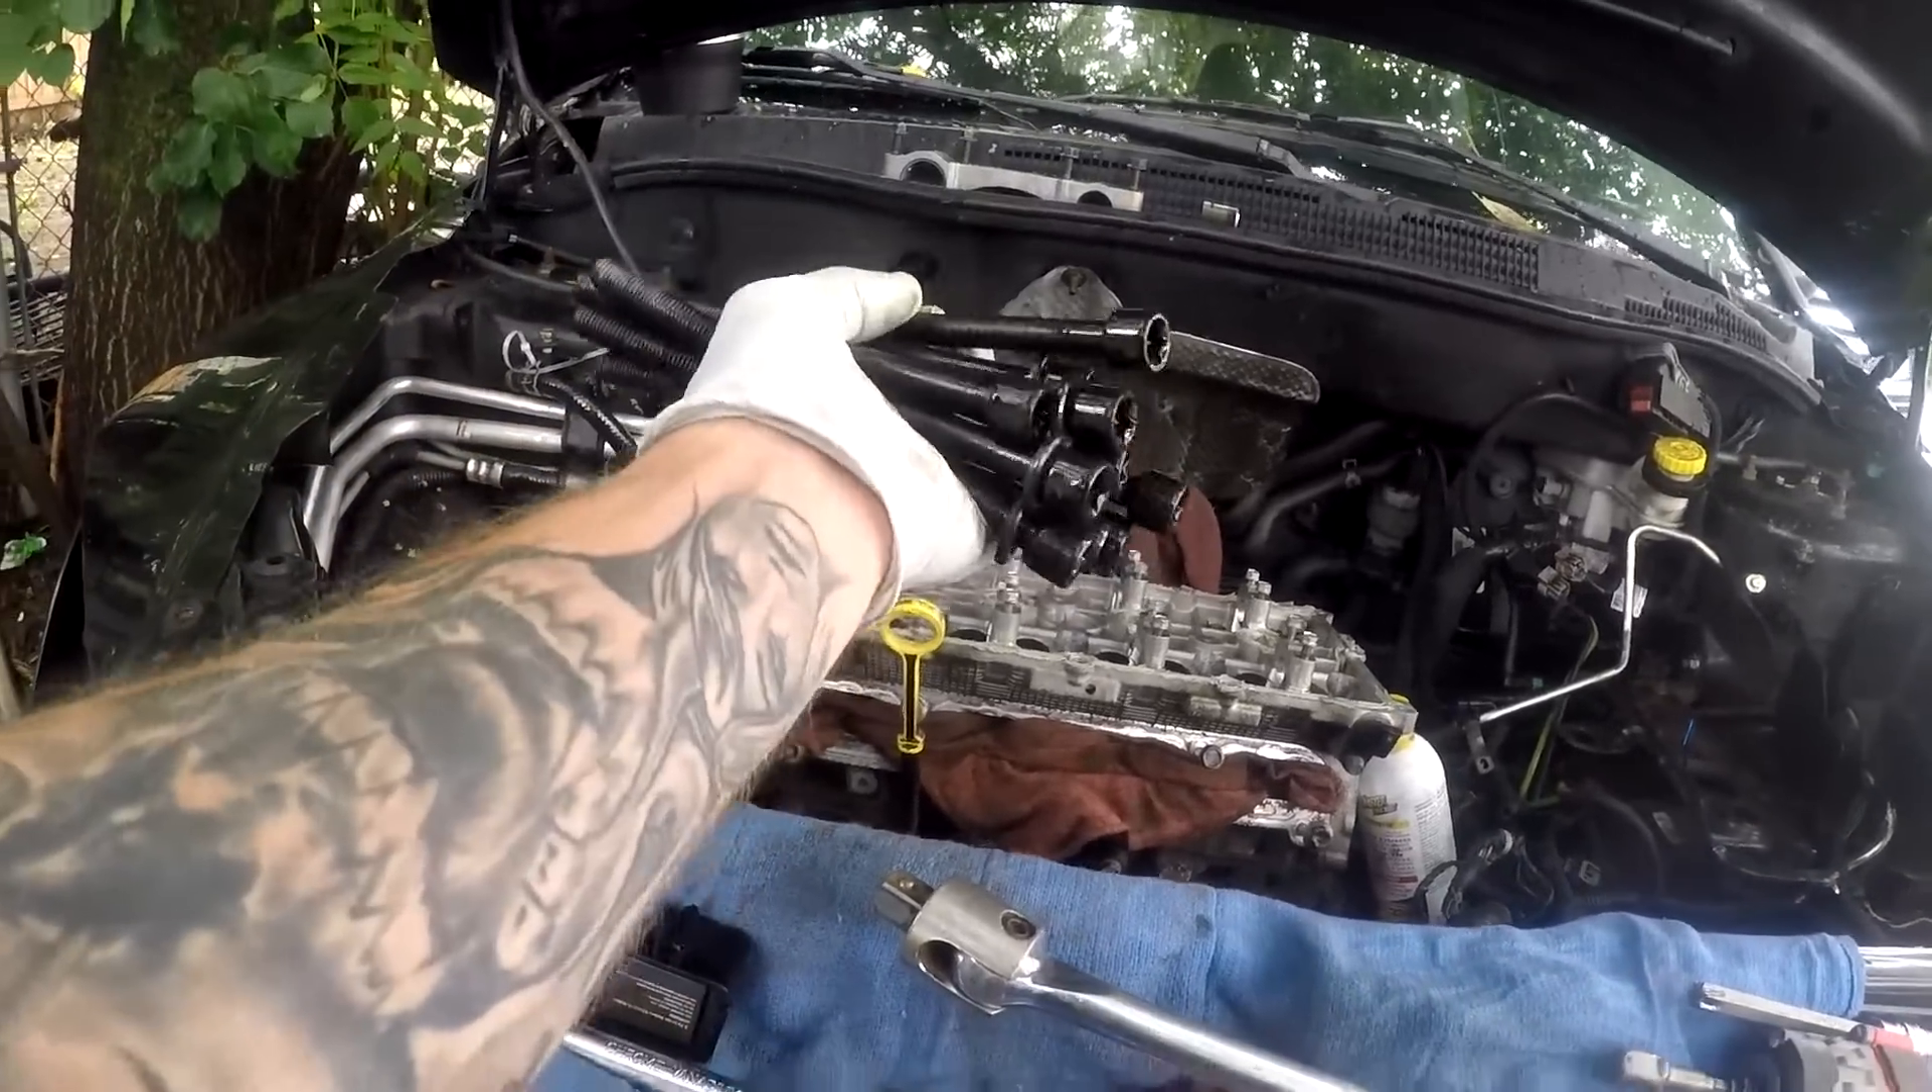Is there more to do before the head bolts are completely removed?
No.